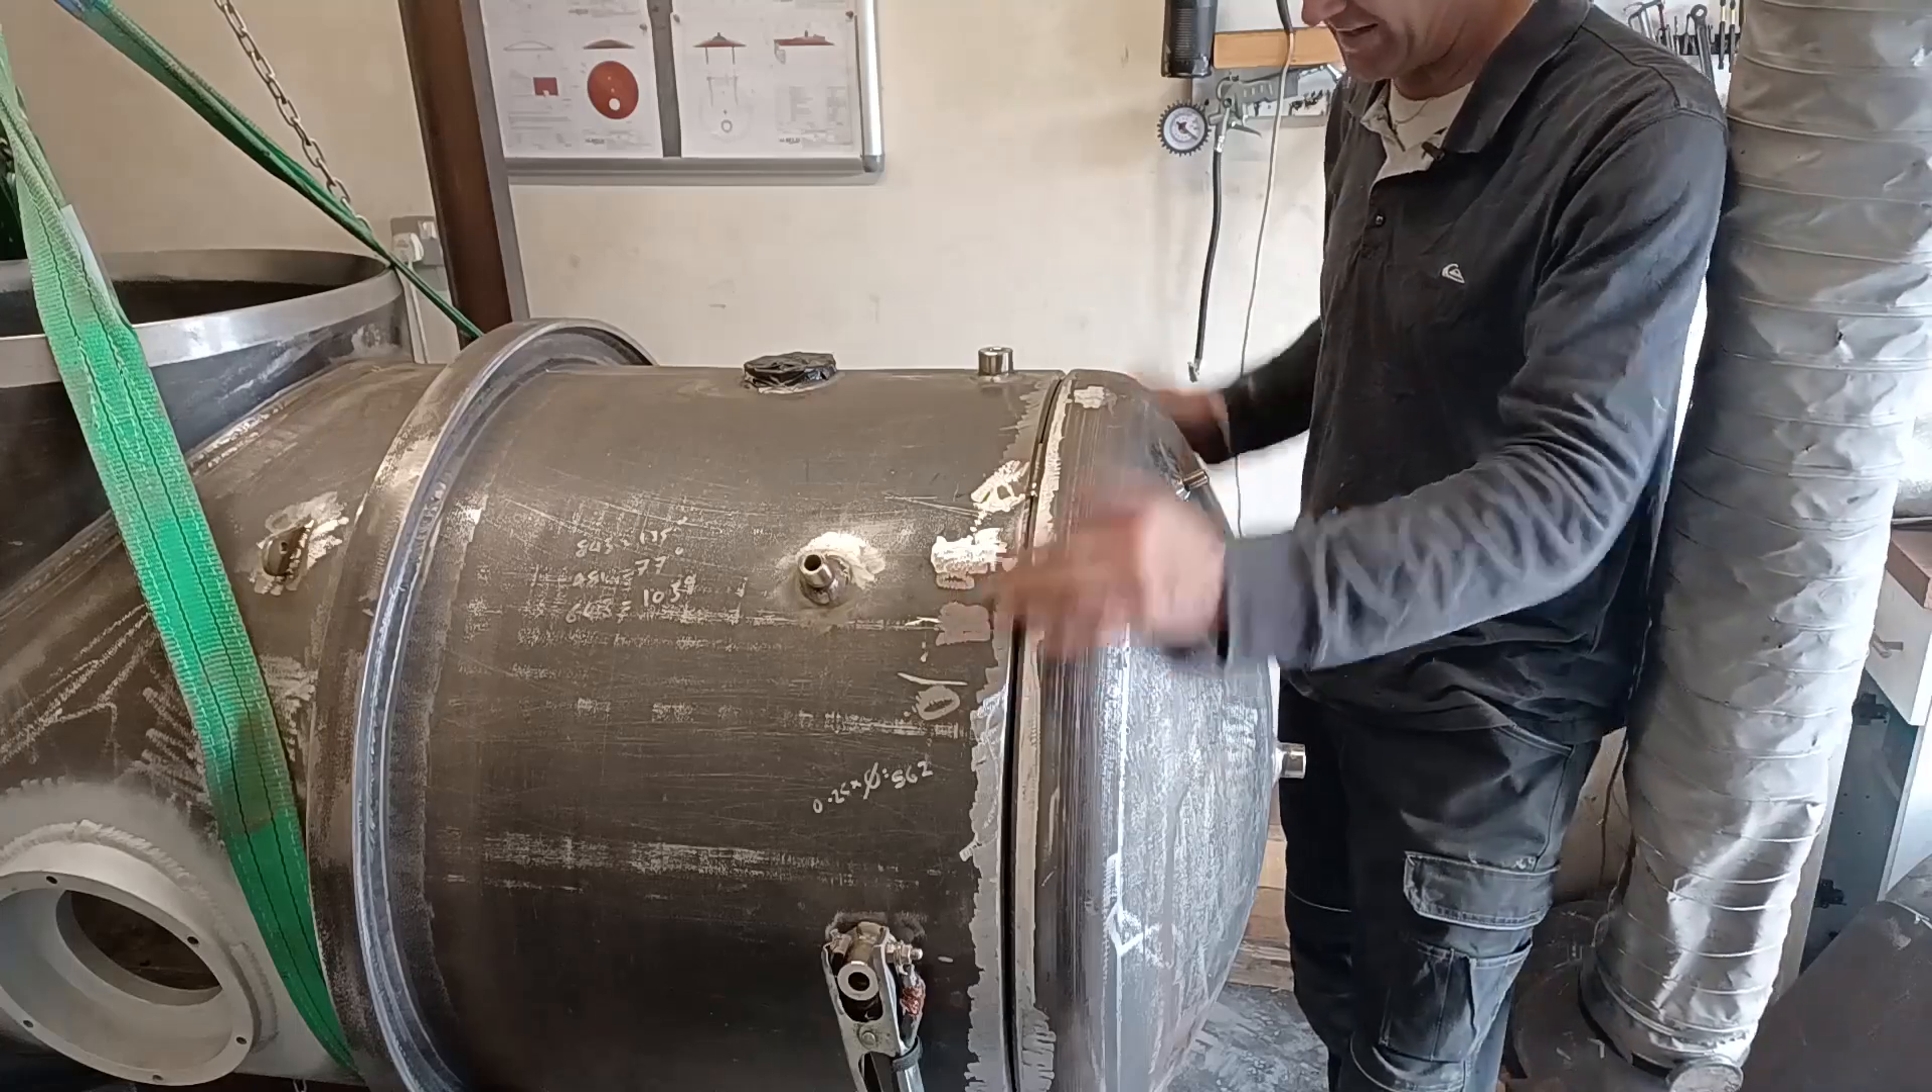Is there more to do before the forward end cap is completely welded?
Yes.